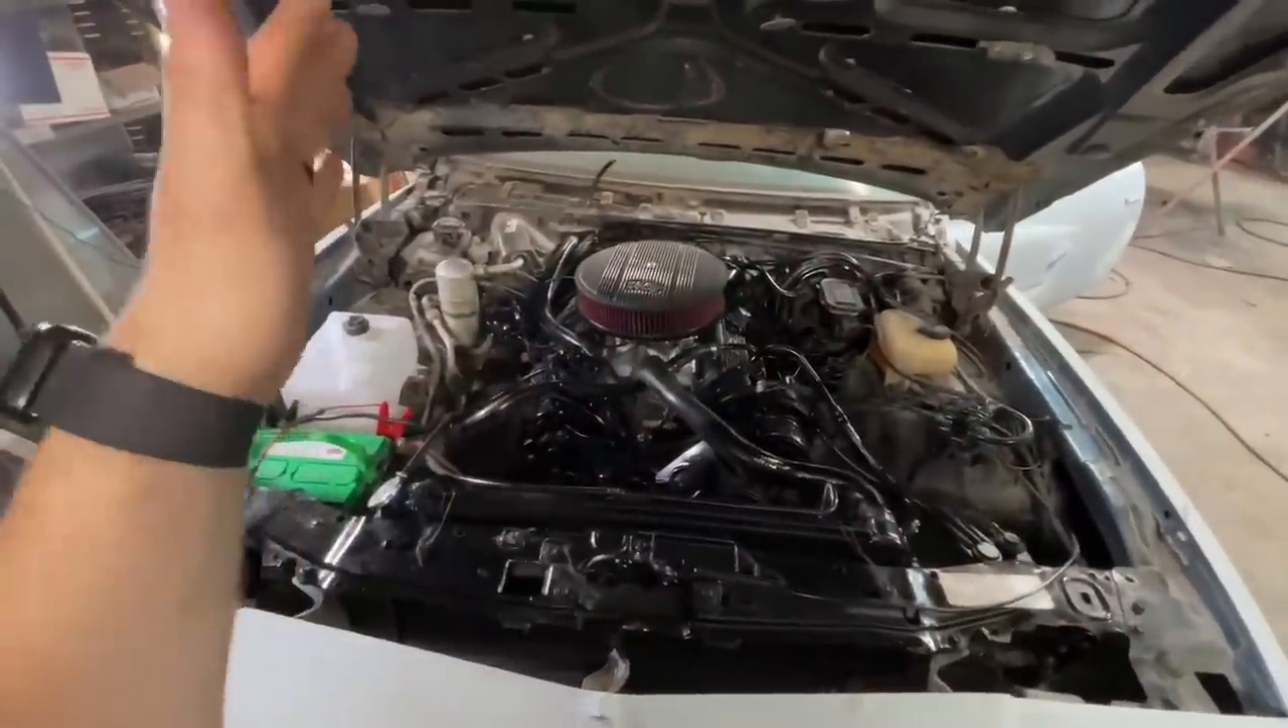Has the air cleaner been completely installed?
Yes.